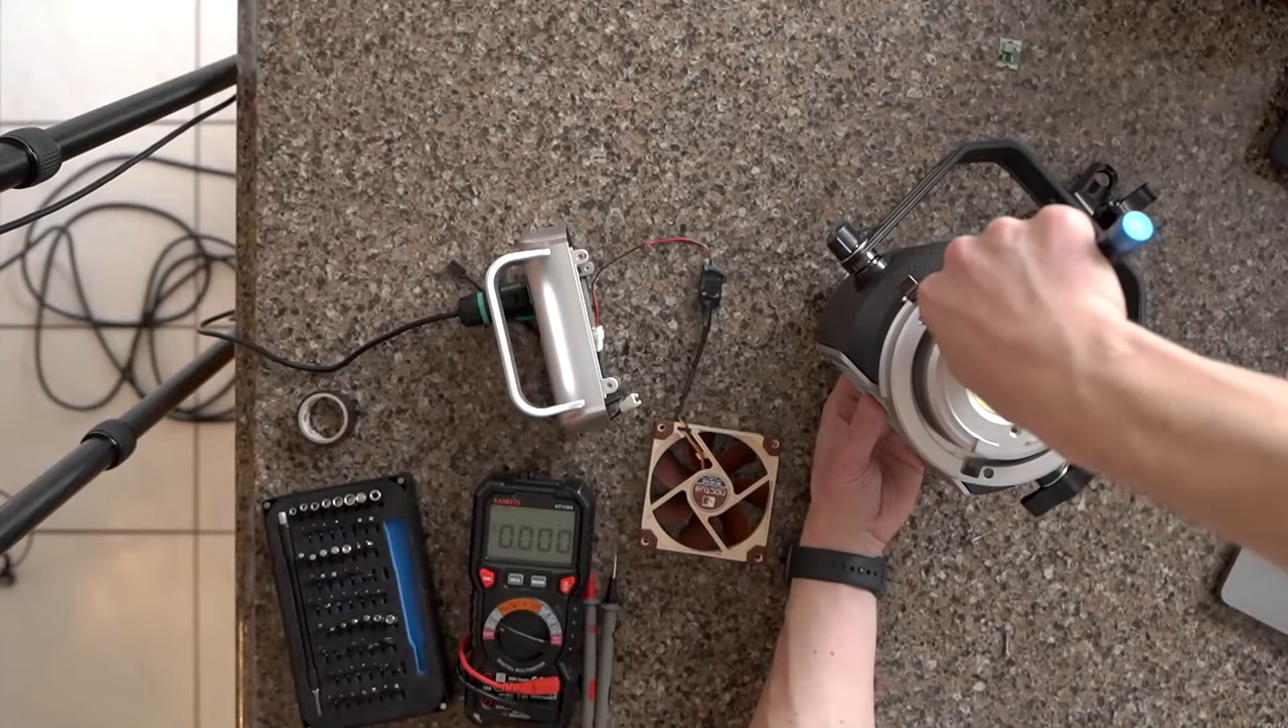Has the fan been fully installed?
No.